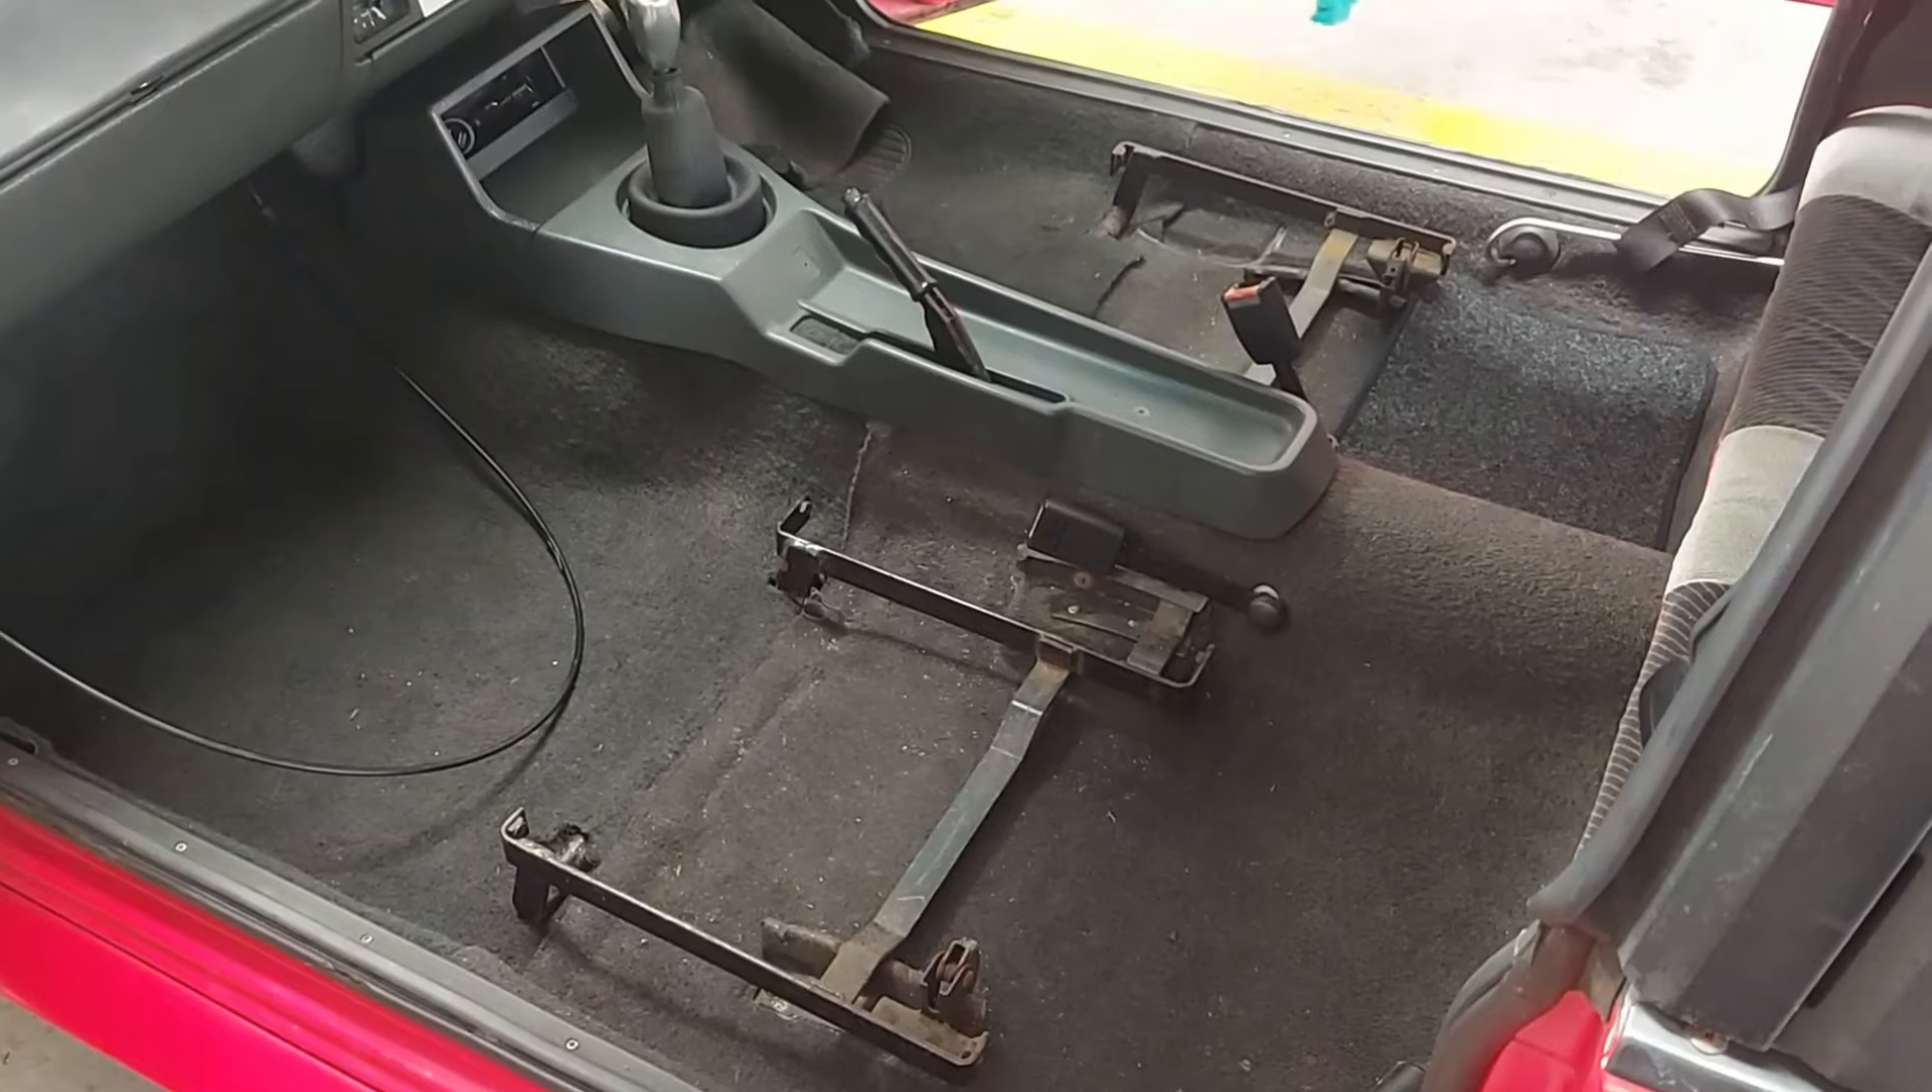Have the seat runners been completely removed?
No.